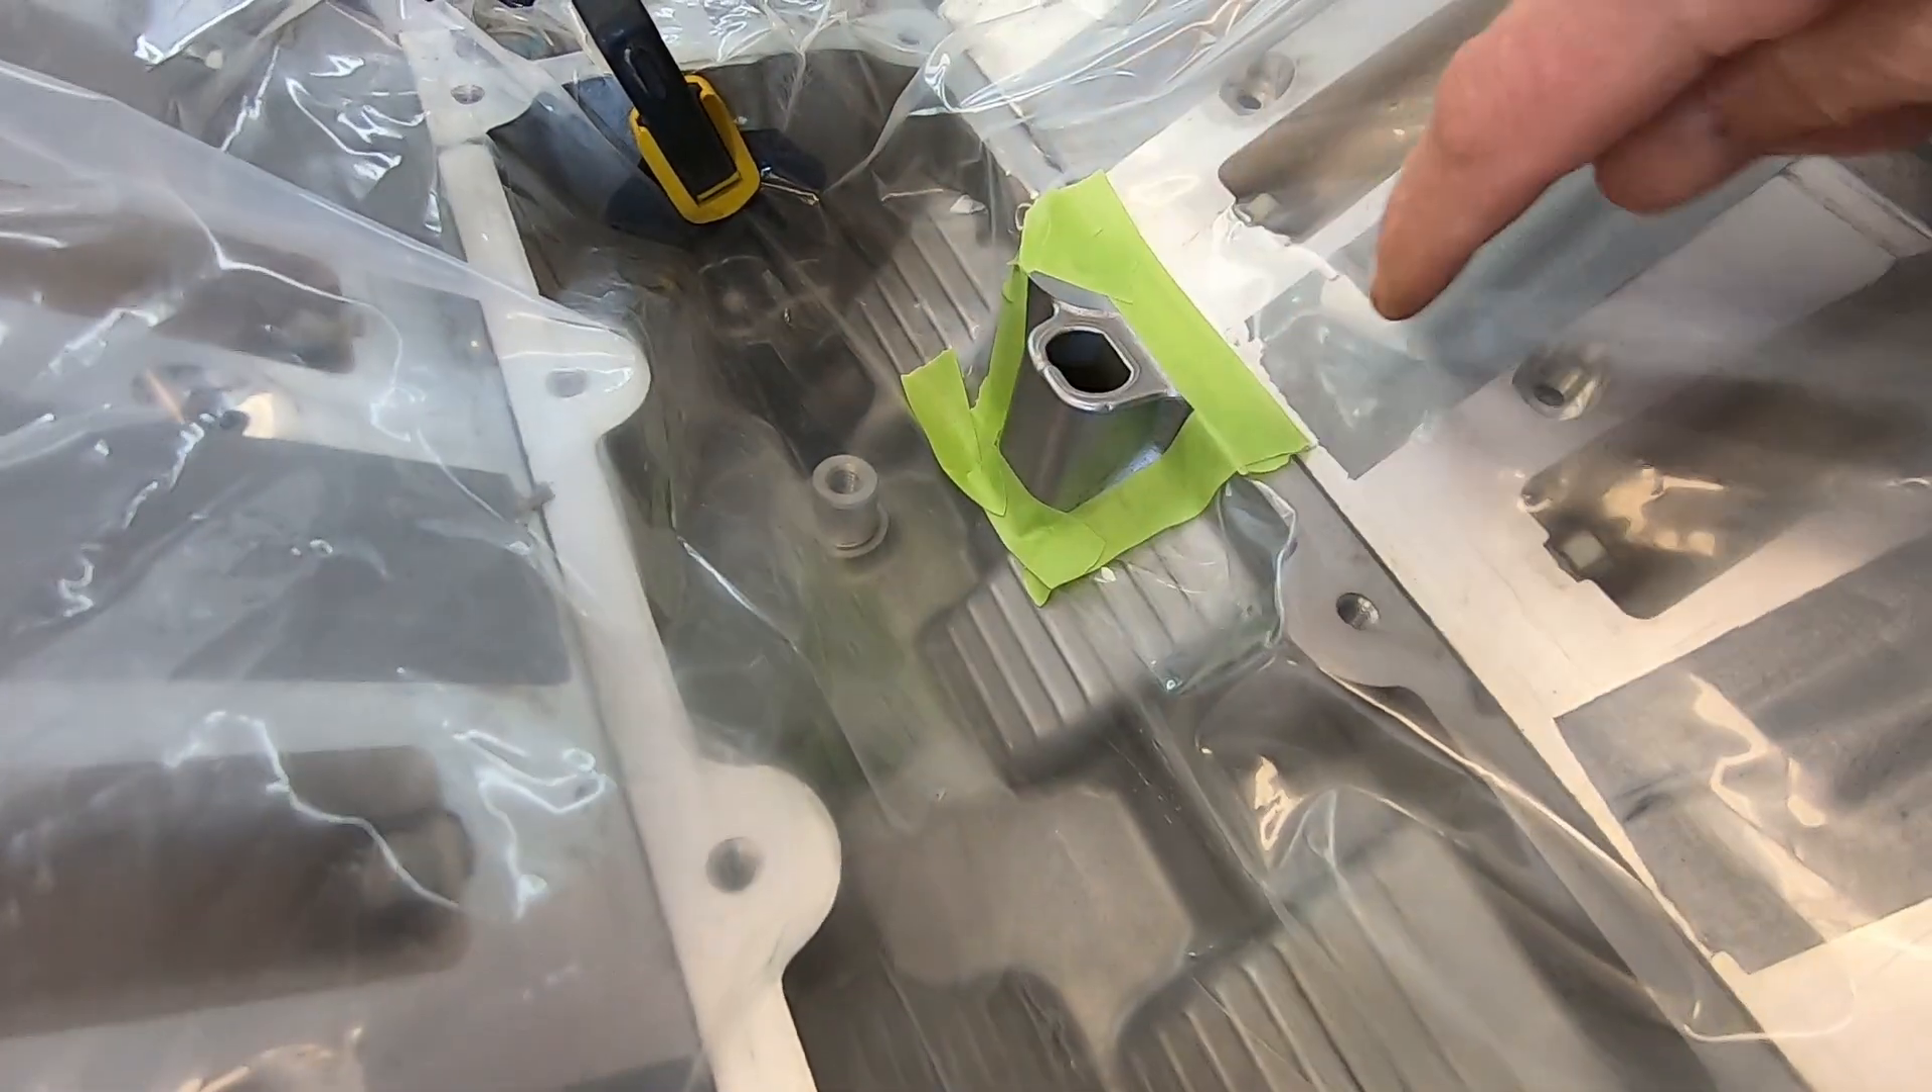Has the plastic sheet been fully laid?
Yes.